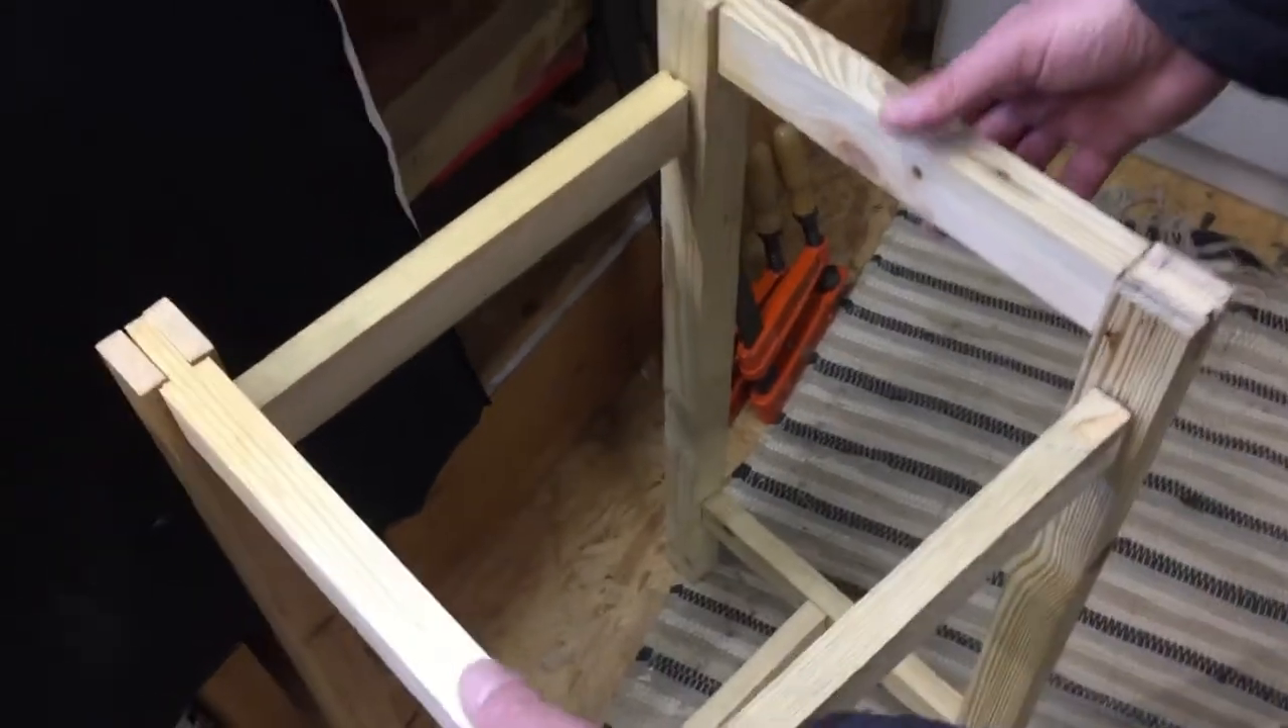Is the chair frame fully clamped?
No.